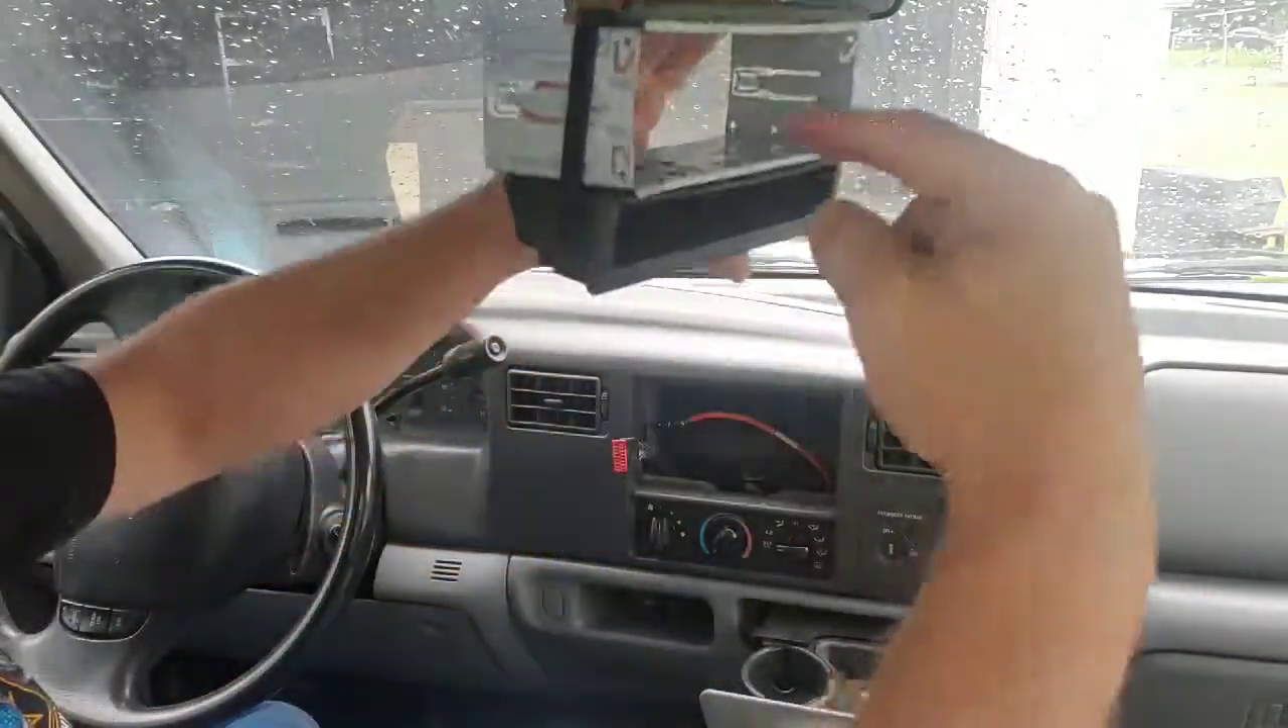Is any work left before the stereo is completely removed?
No.